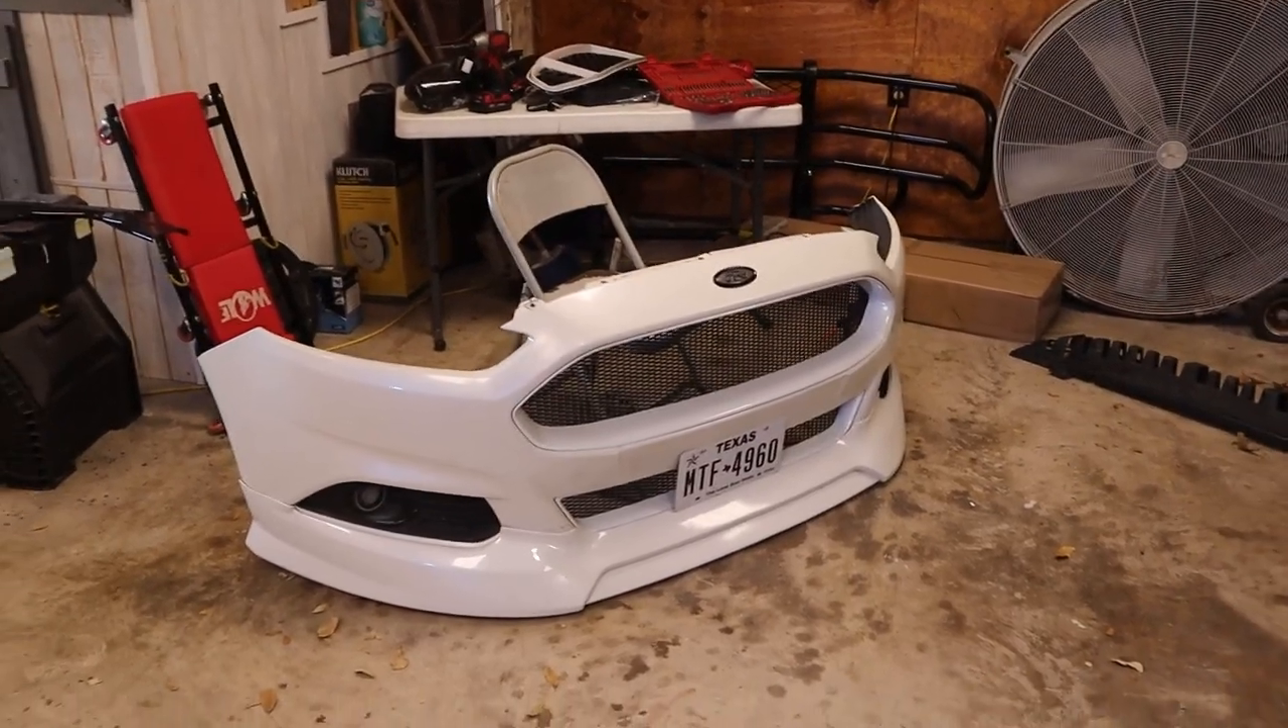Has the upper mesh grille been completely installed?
Yes.